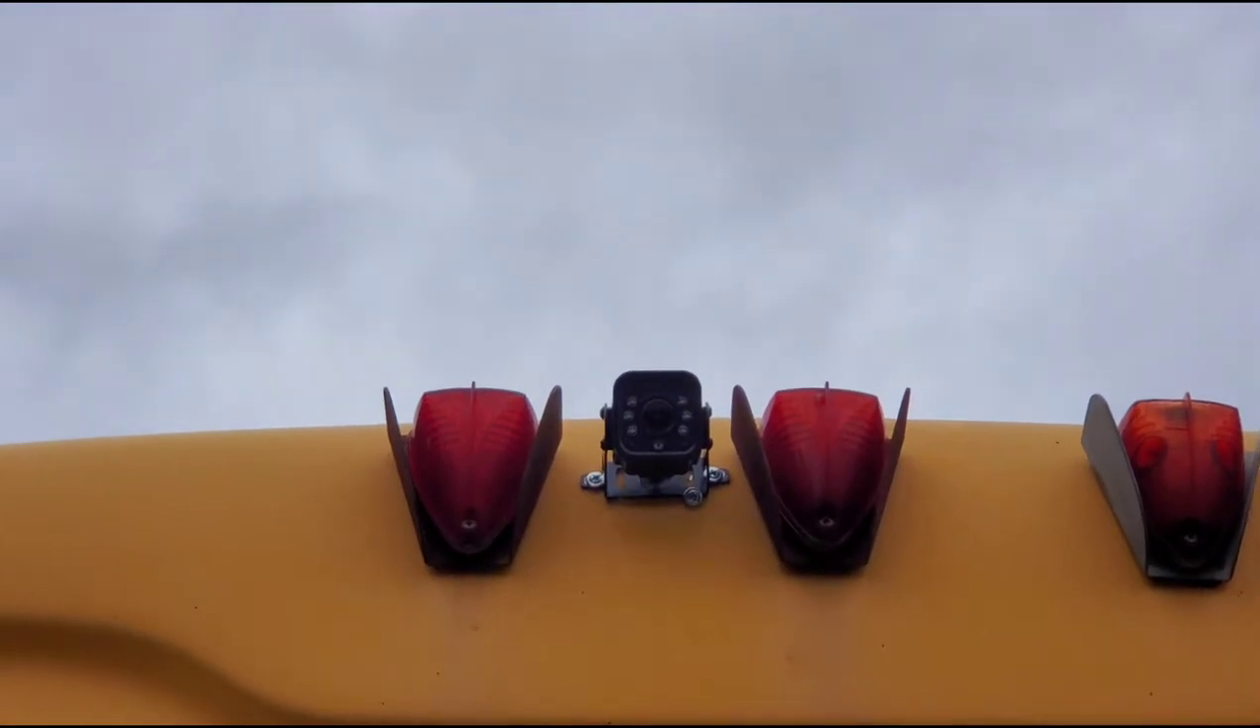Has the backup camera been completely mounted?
Yes.